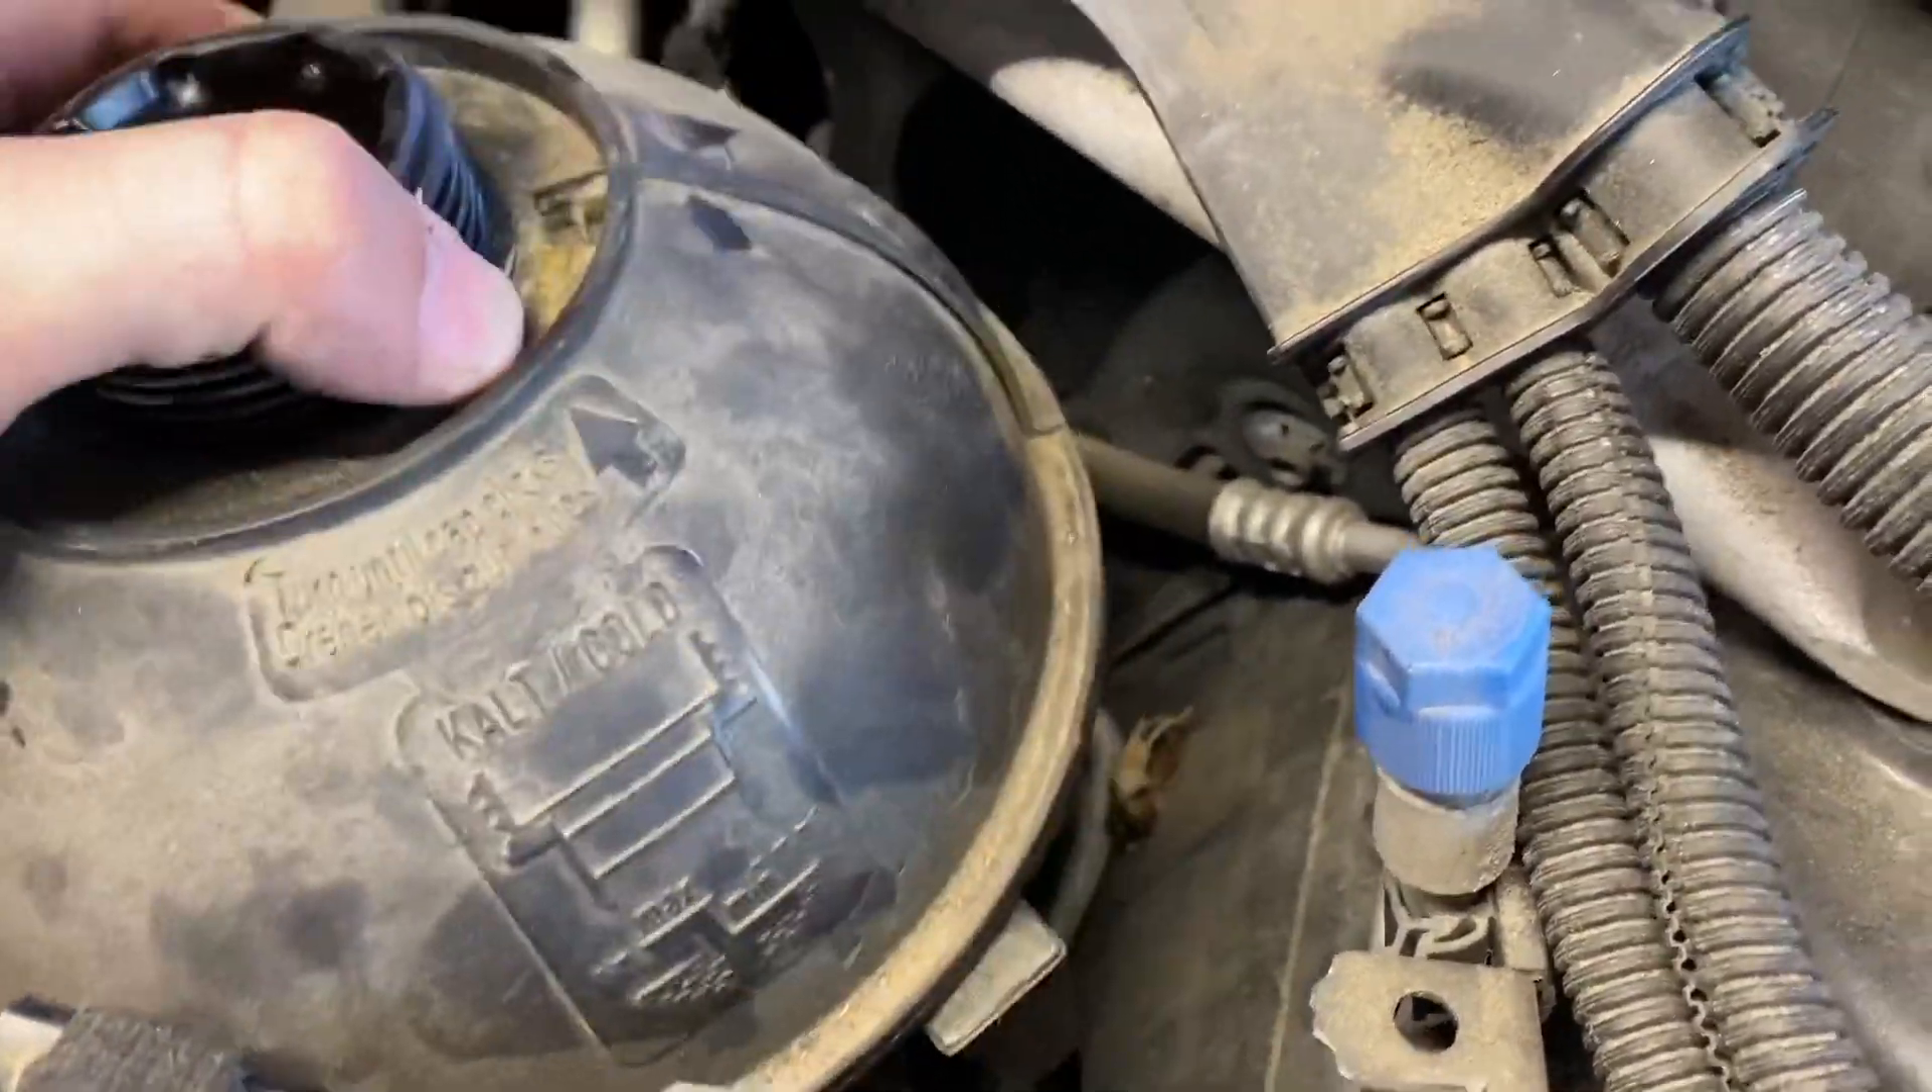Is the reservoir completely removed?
No.